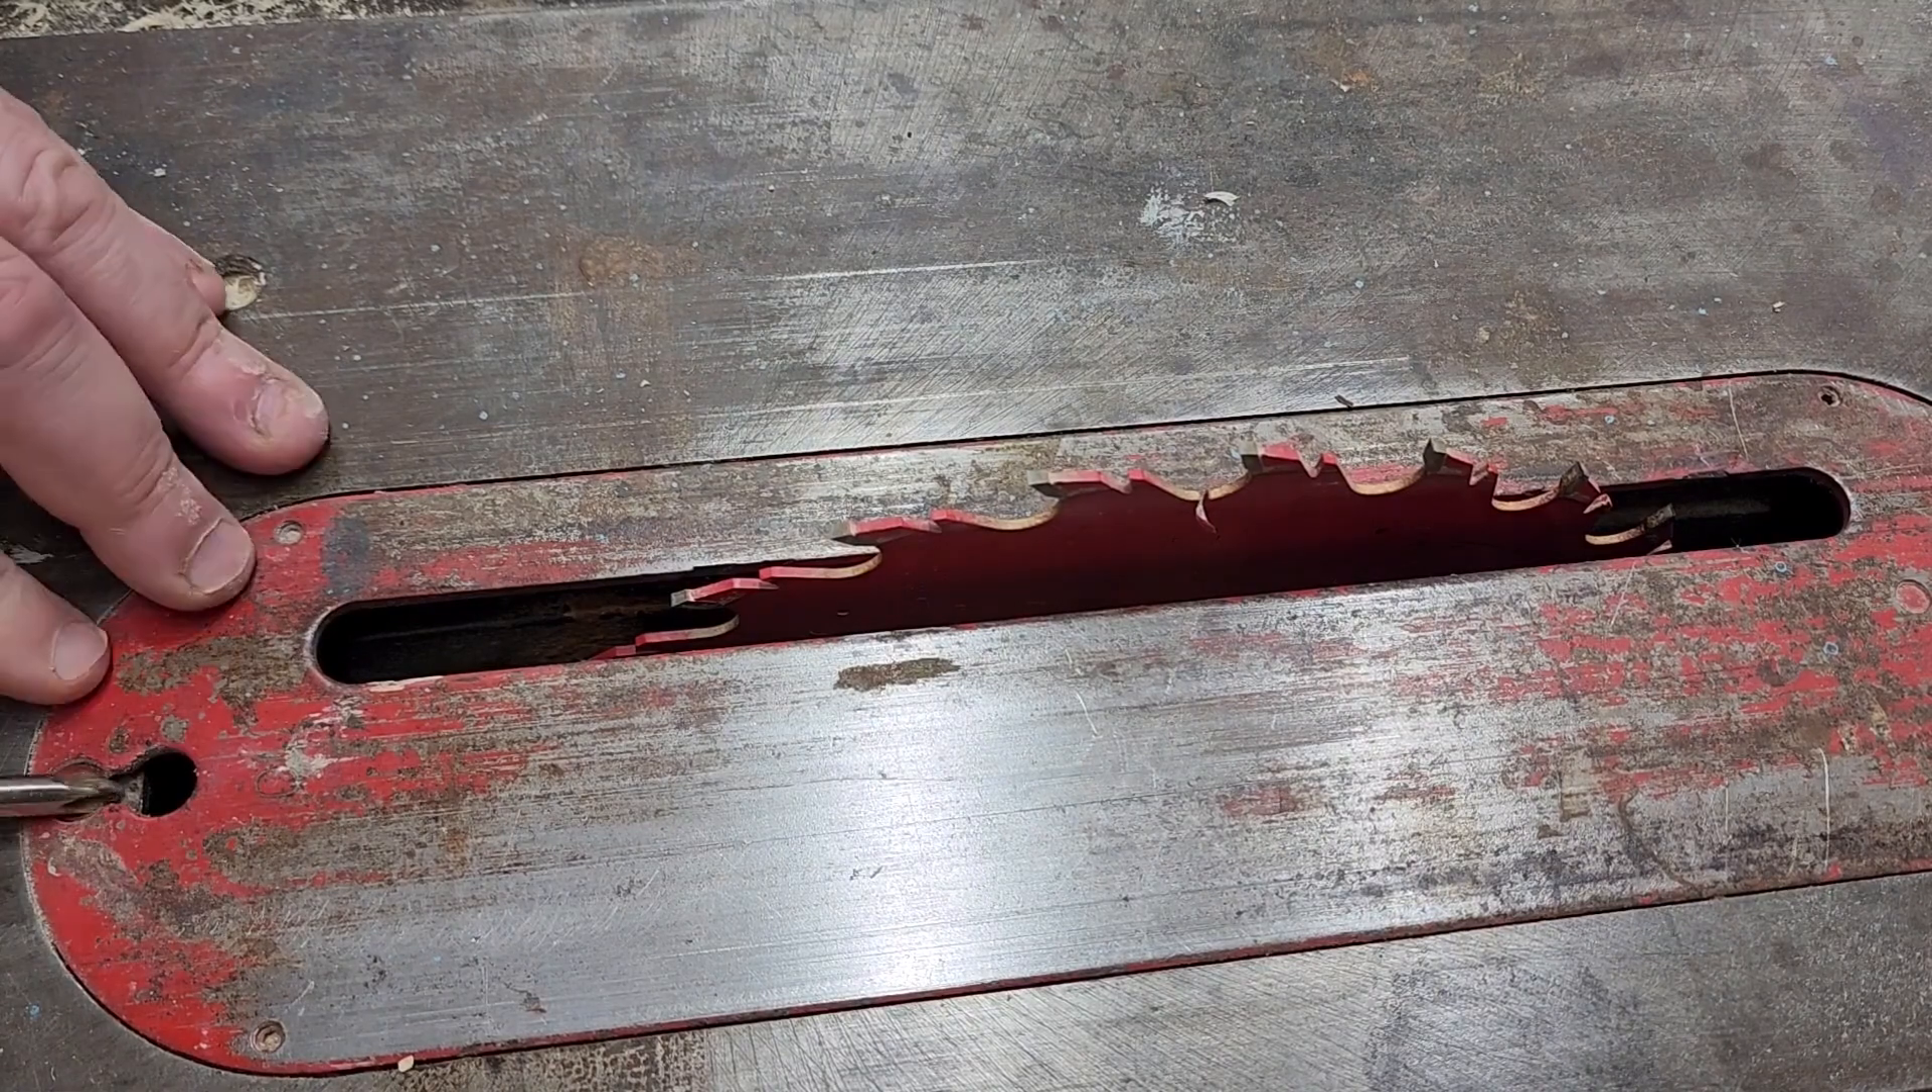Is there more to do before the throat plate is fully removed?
Yes.